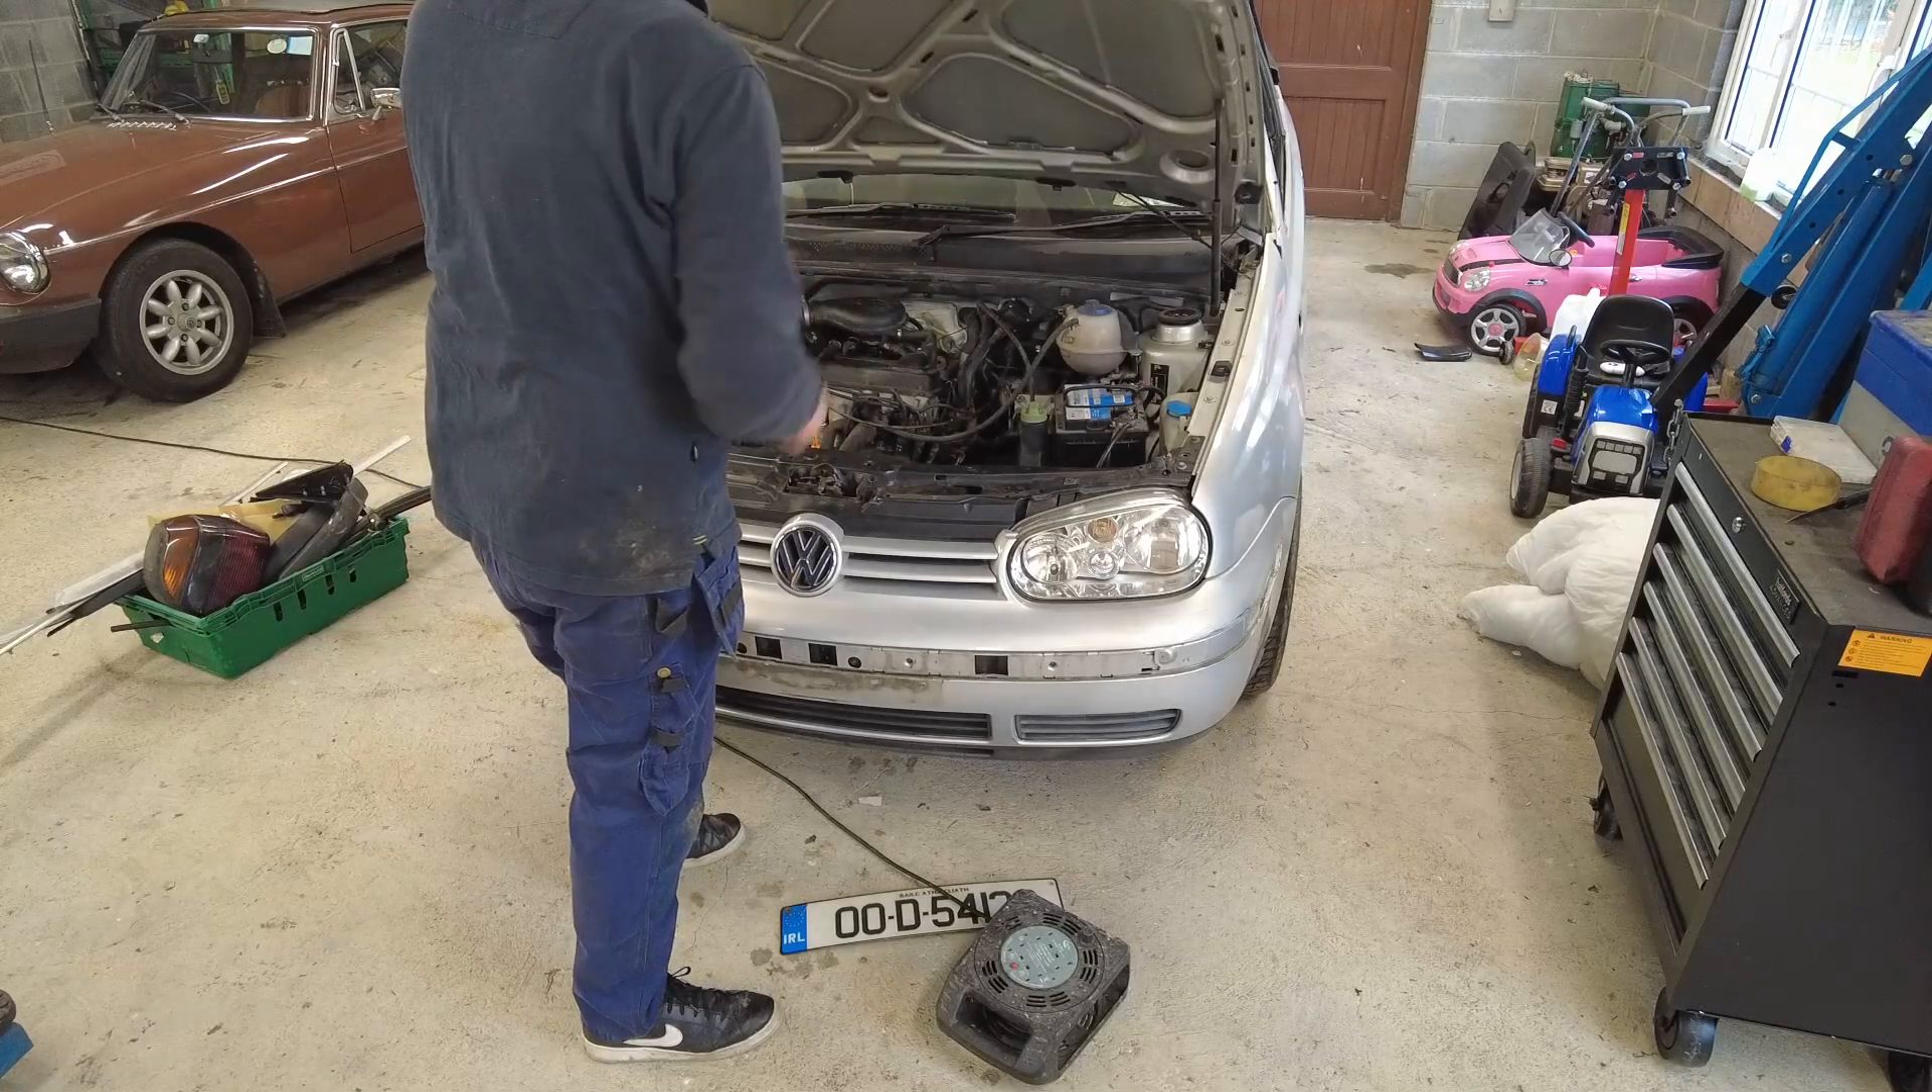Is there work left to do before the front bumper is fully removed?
Yes.